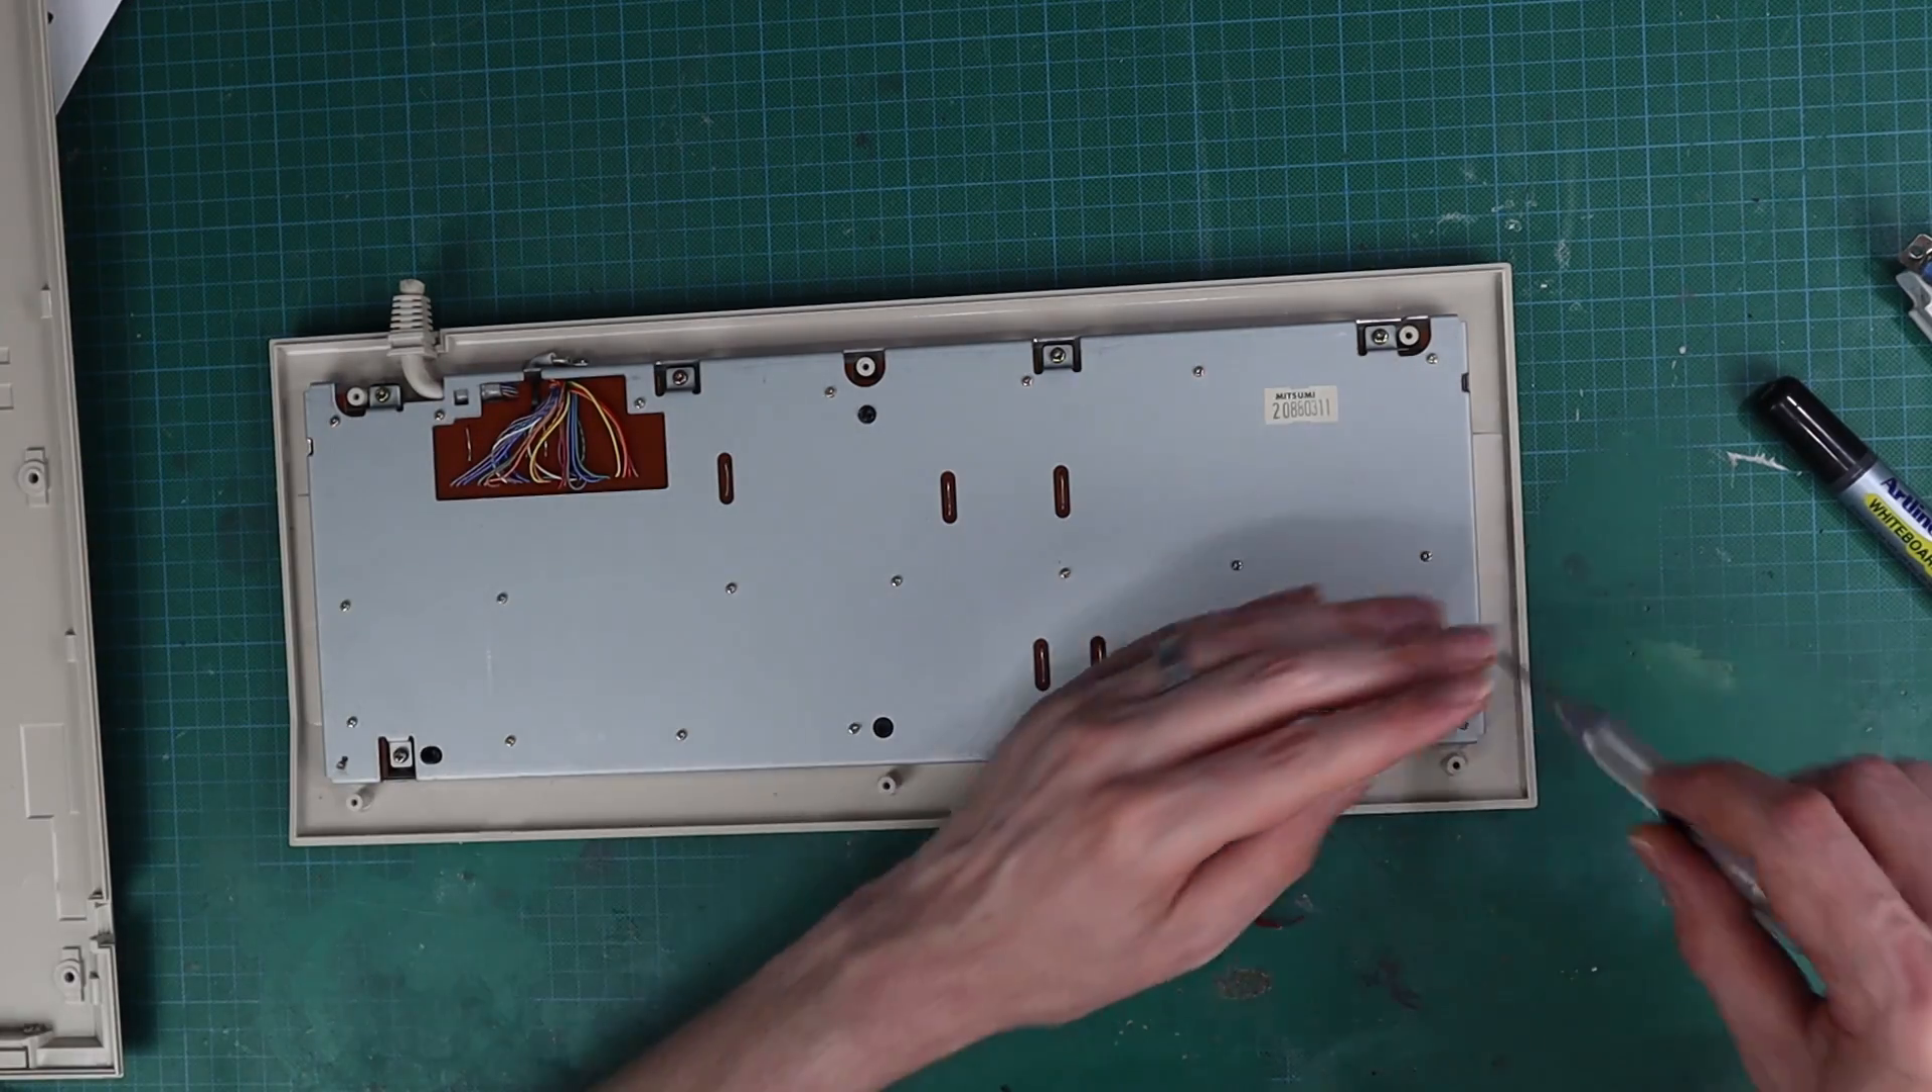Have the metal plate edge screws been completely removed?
No.